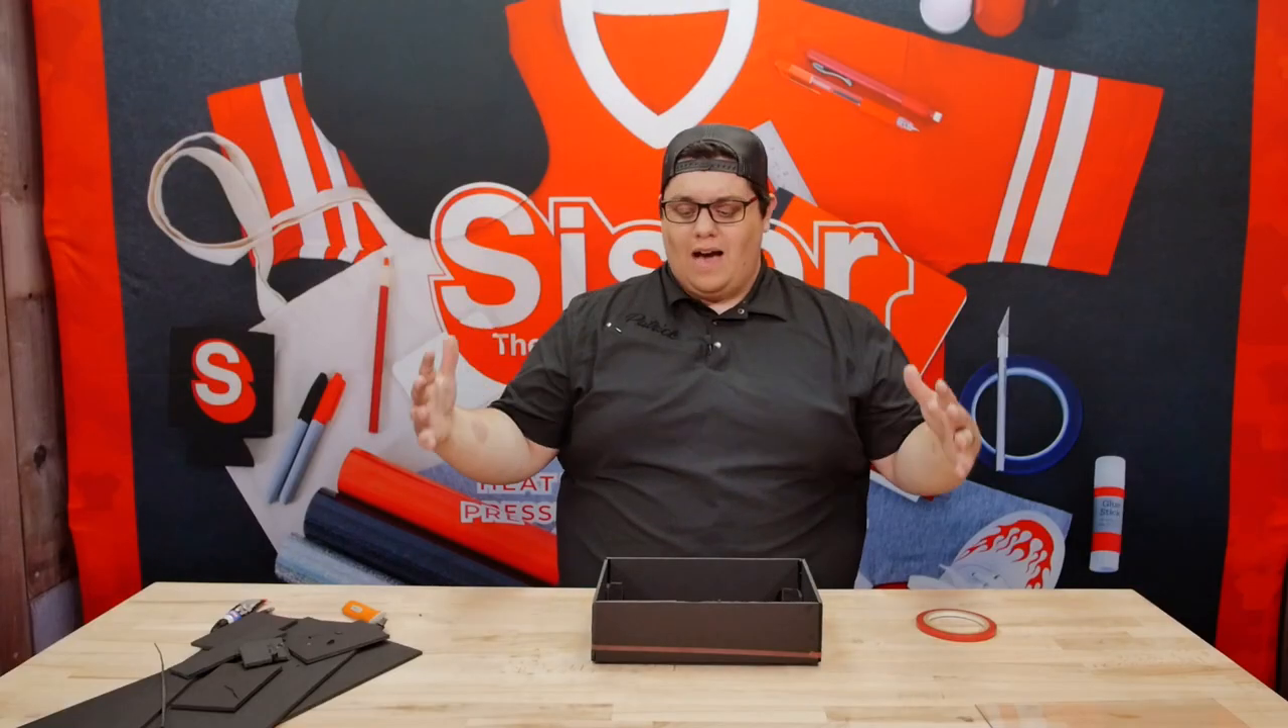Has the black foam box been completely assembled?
Yes.